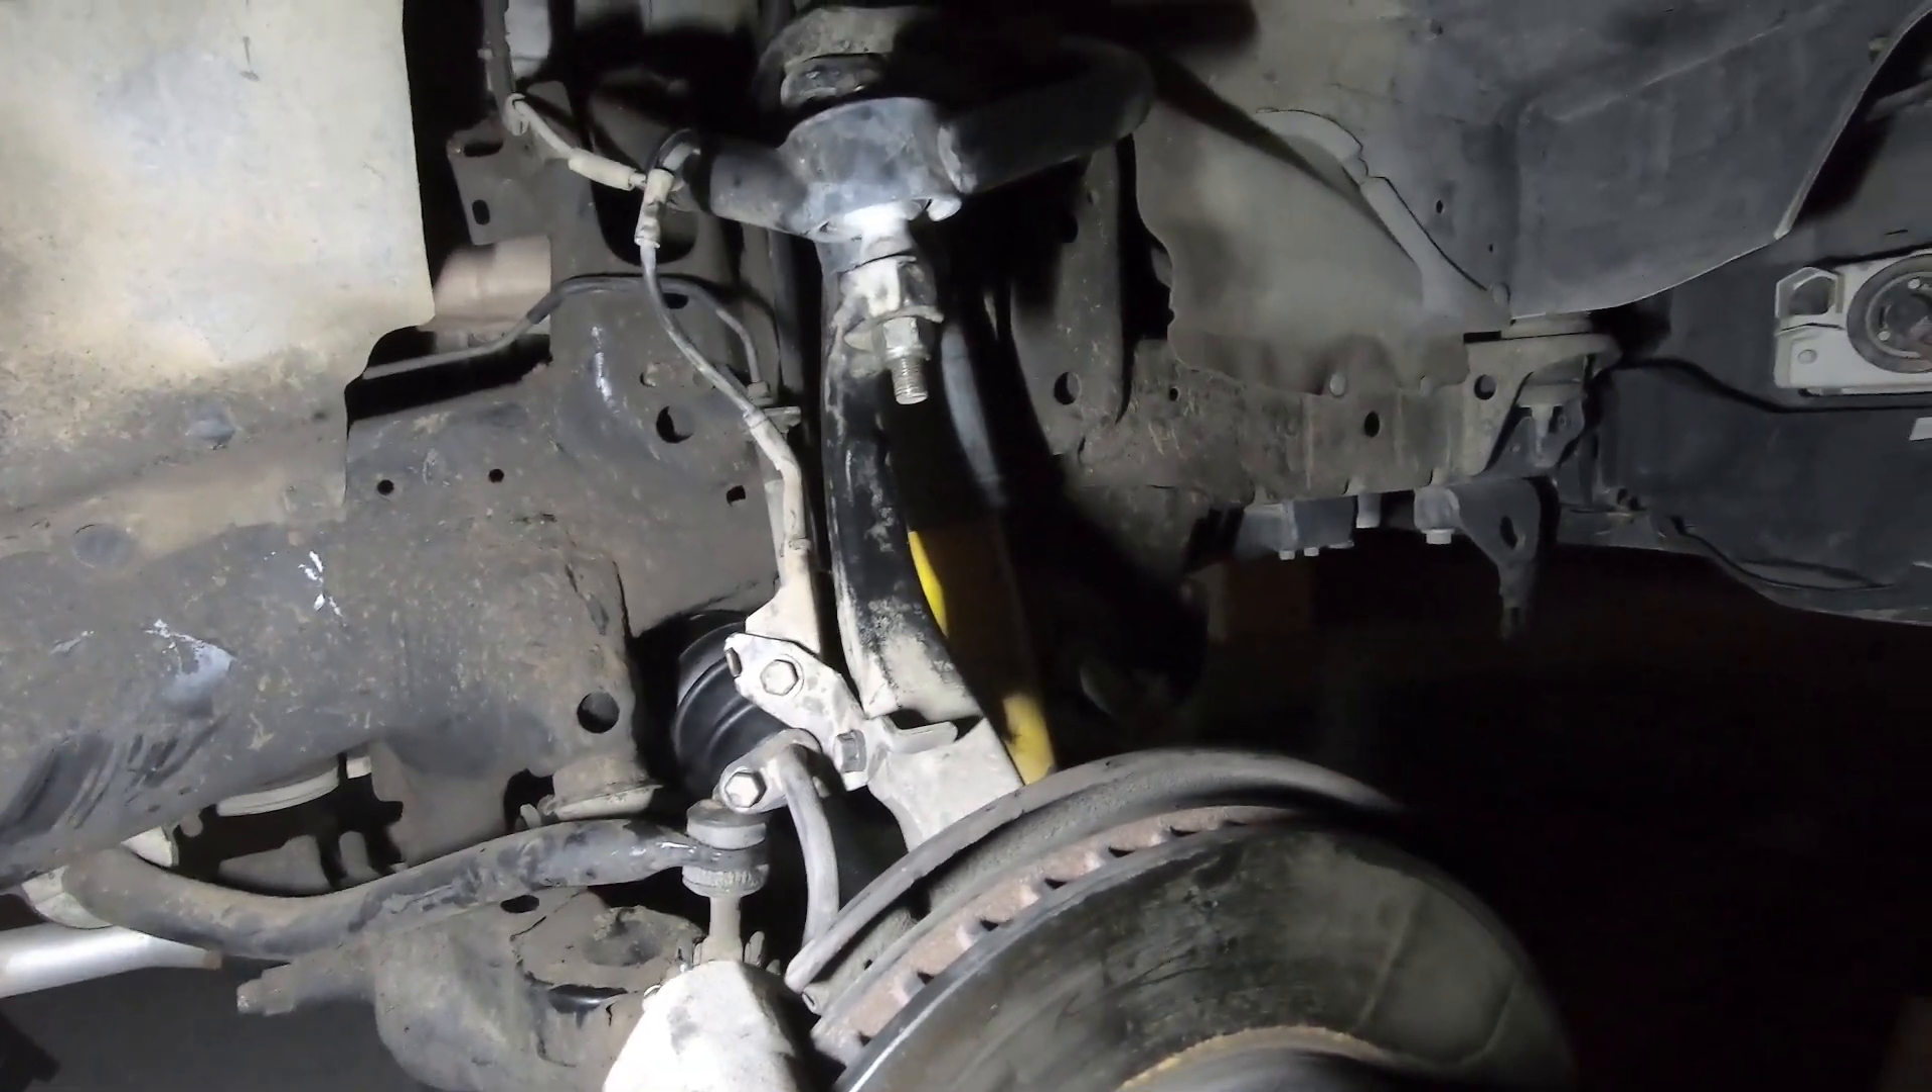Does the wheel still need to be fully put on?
Yes.